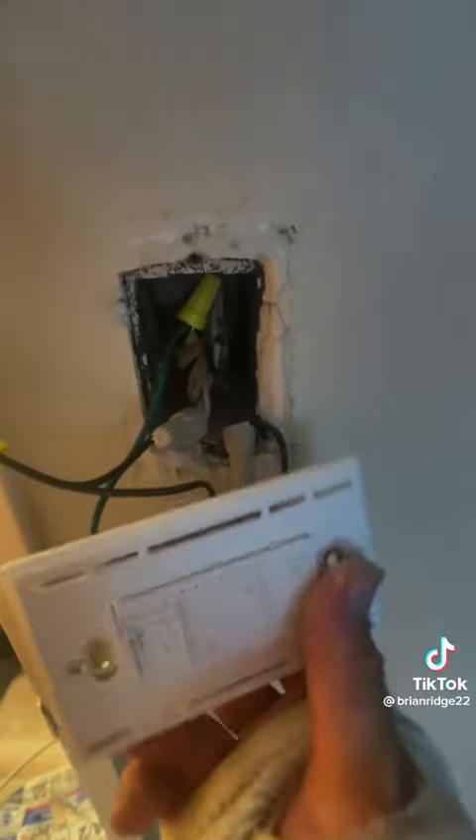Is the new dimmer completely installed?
No.